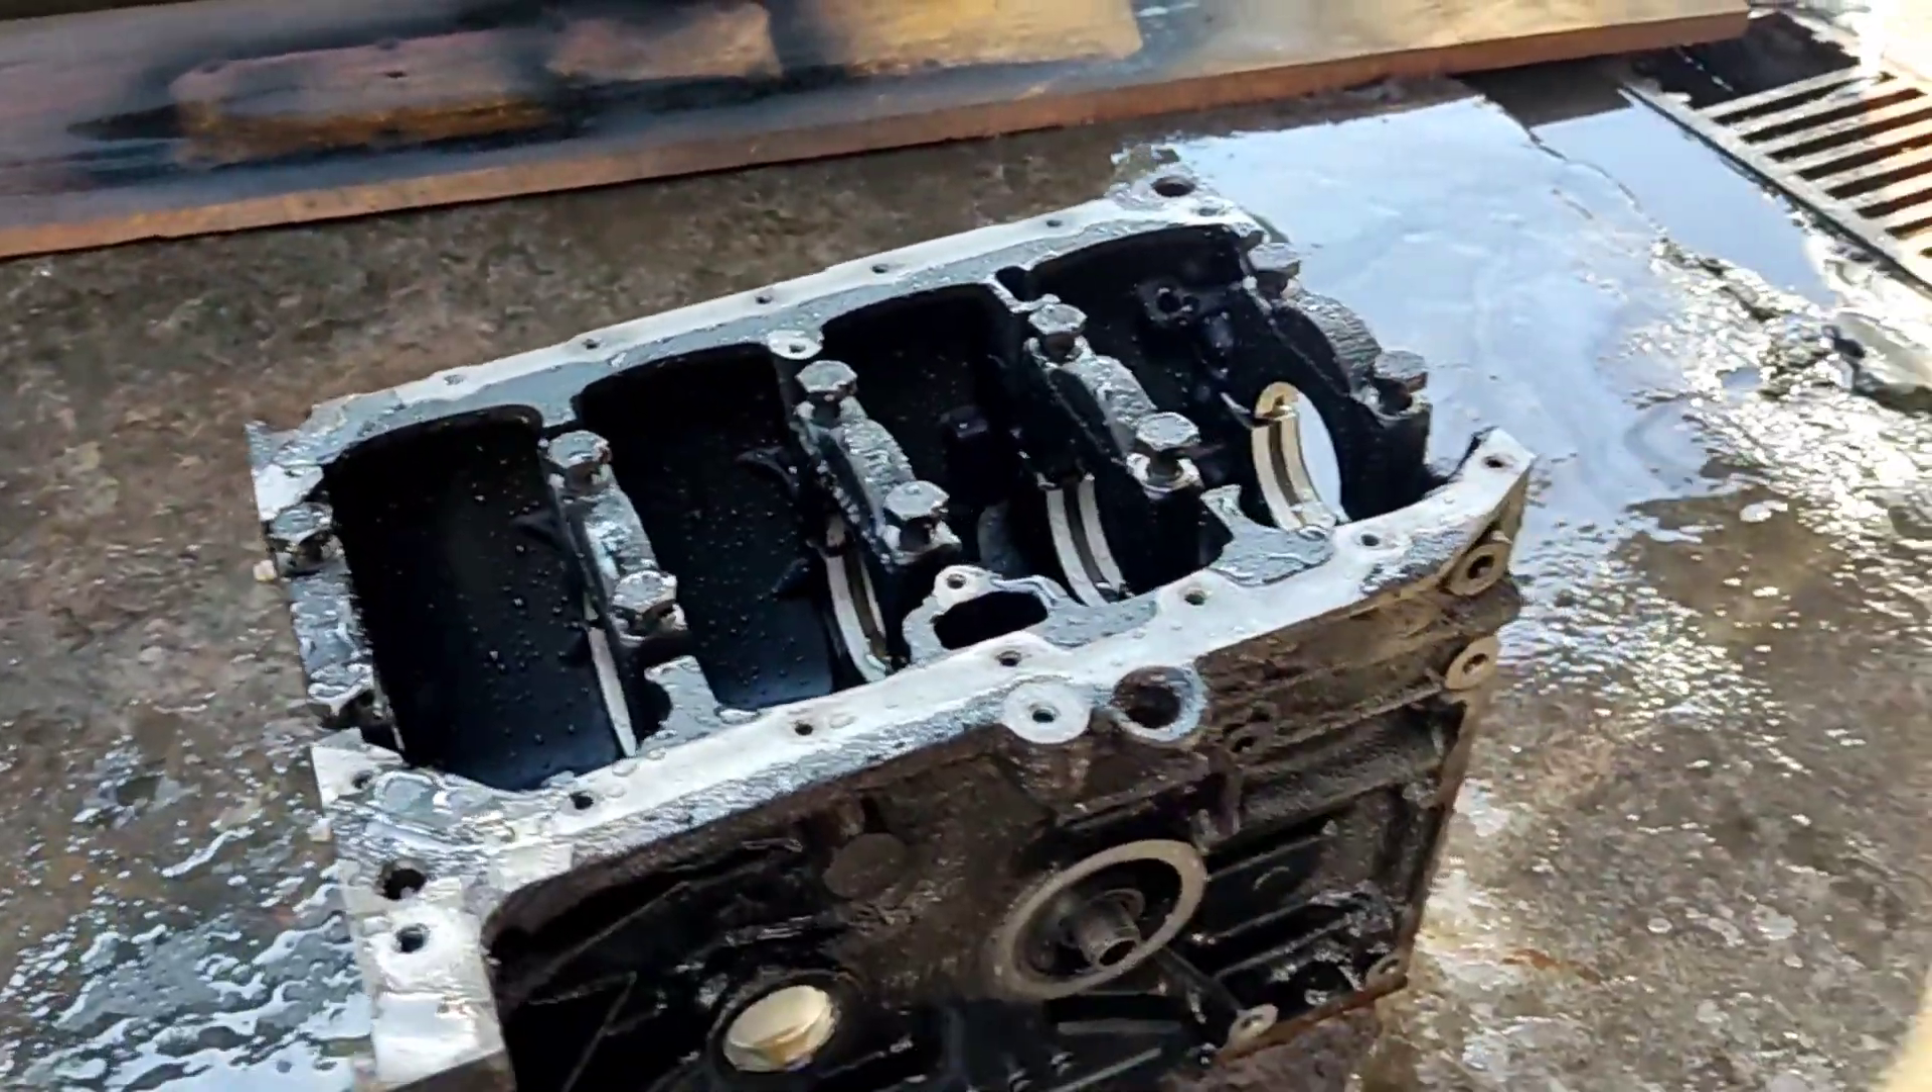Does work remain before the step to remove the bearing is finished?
Yes.